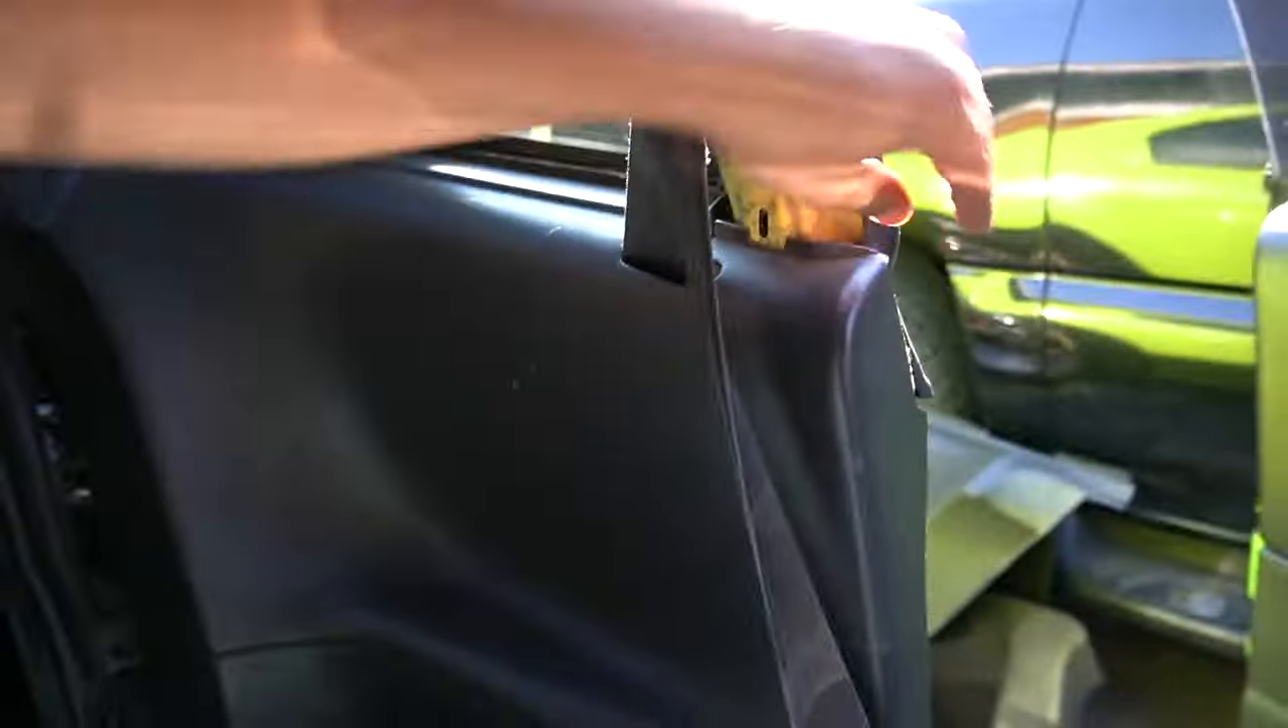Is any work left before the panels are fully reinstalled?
Yes.